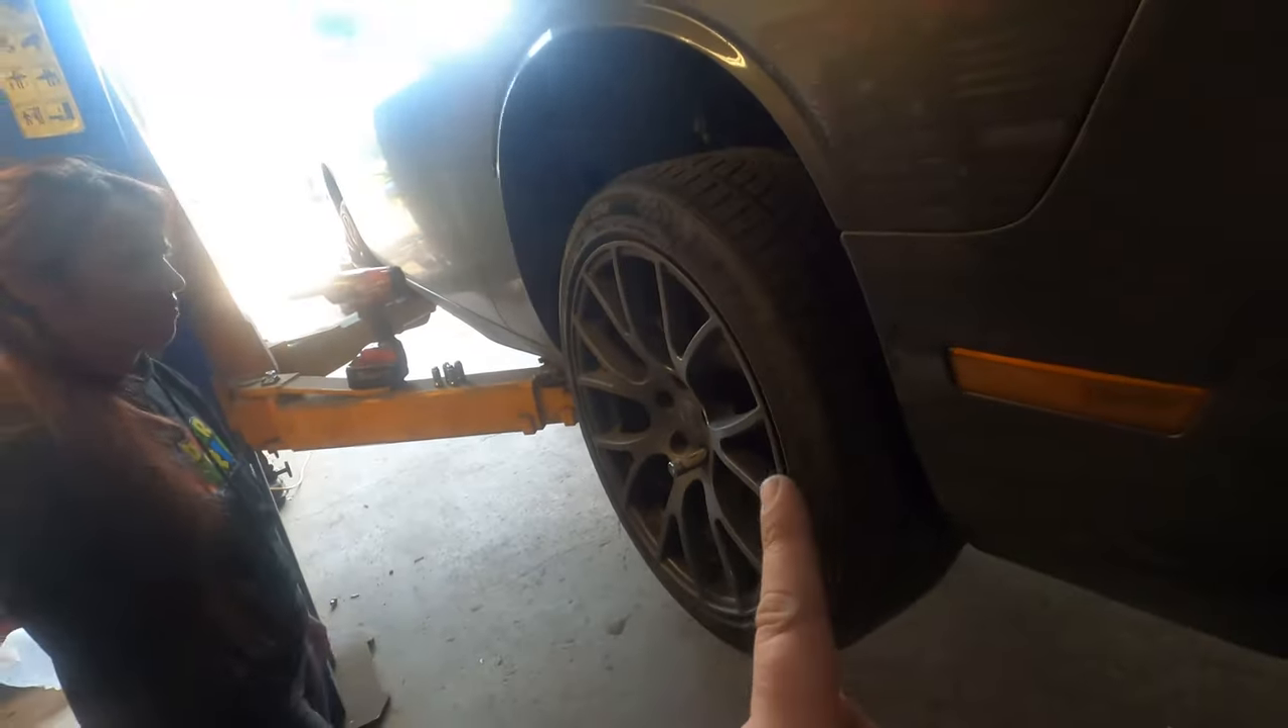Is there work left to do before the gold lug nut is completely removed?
Yes.